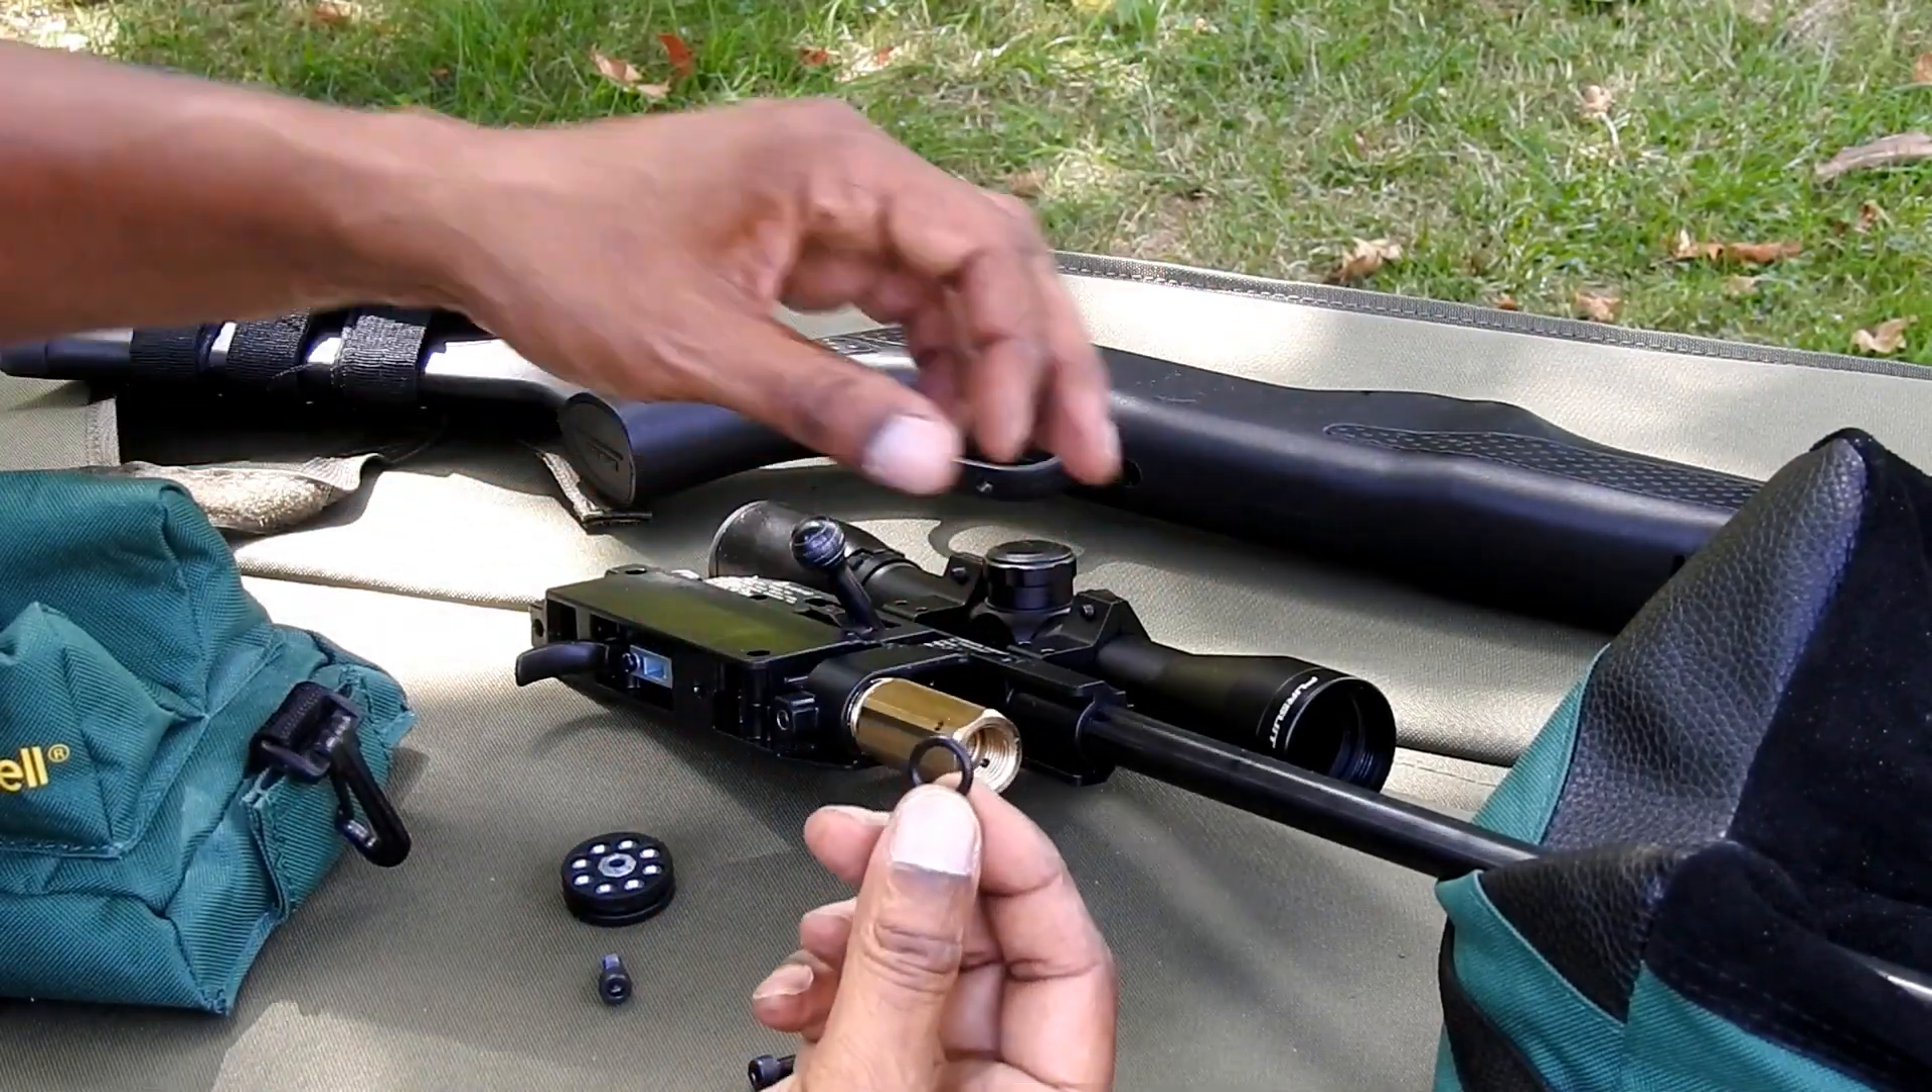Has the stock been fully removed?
Yes.